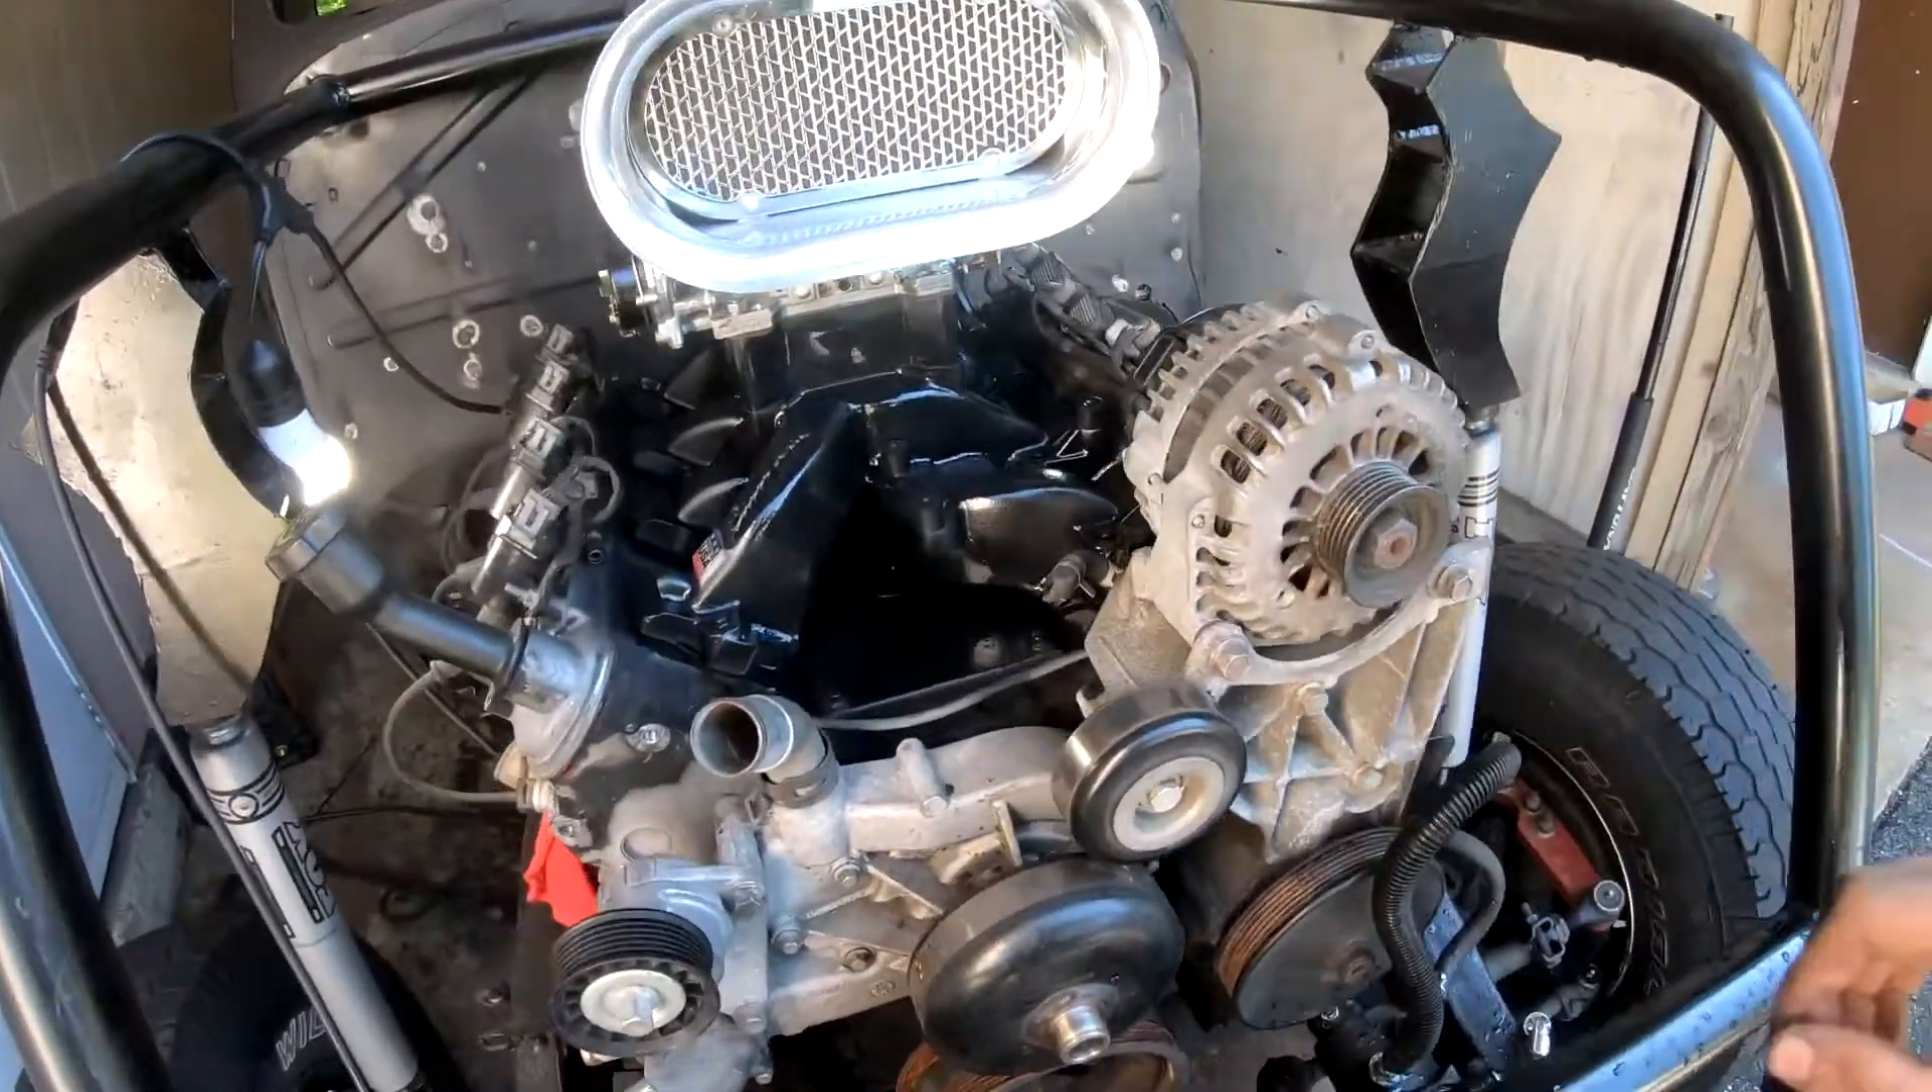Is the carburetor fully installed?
Yes.